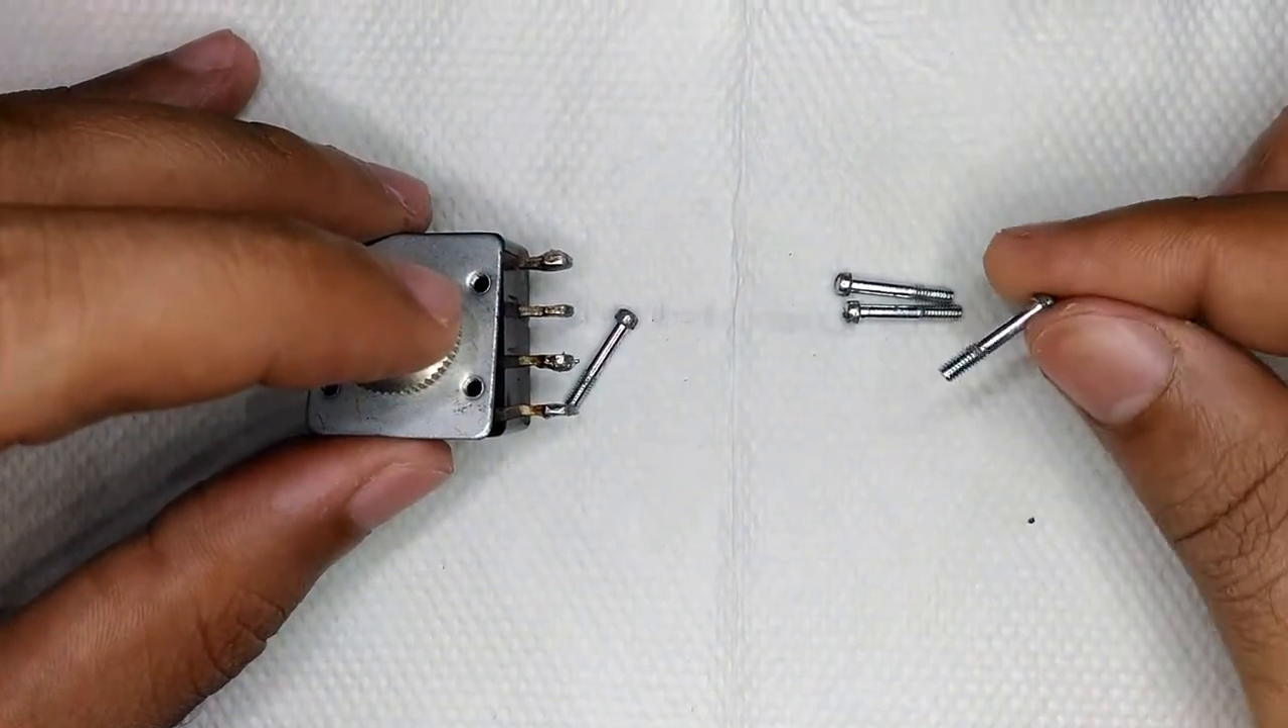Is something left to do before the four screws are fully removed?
No.